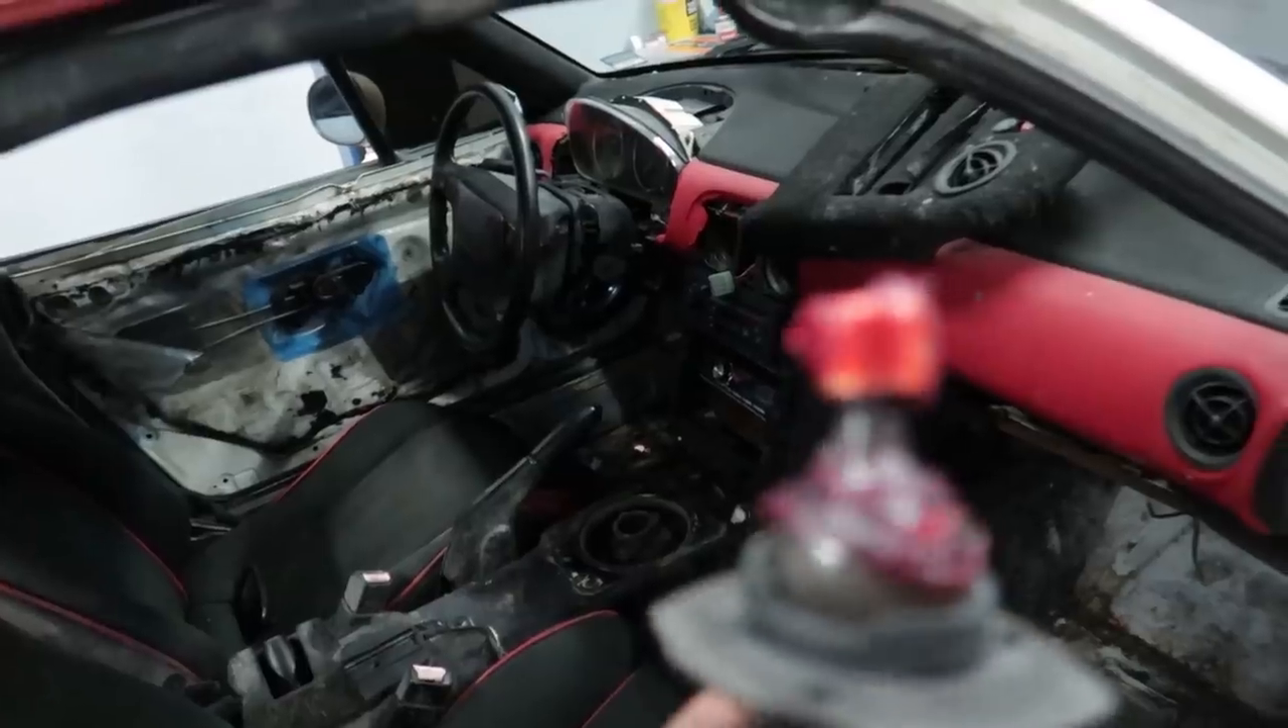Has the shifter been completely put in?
No.